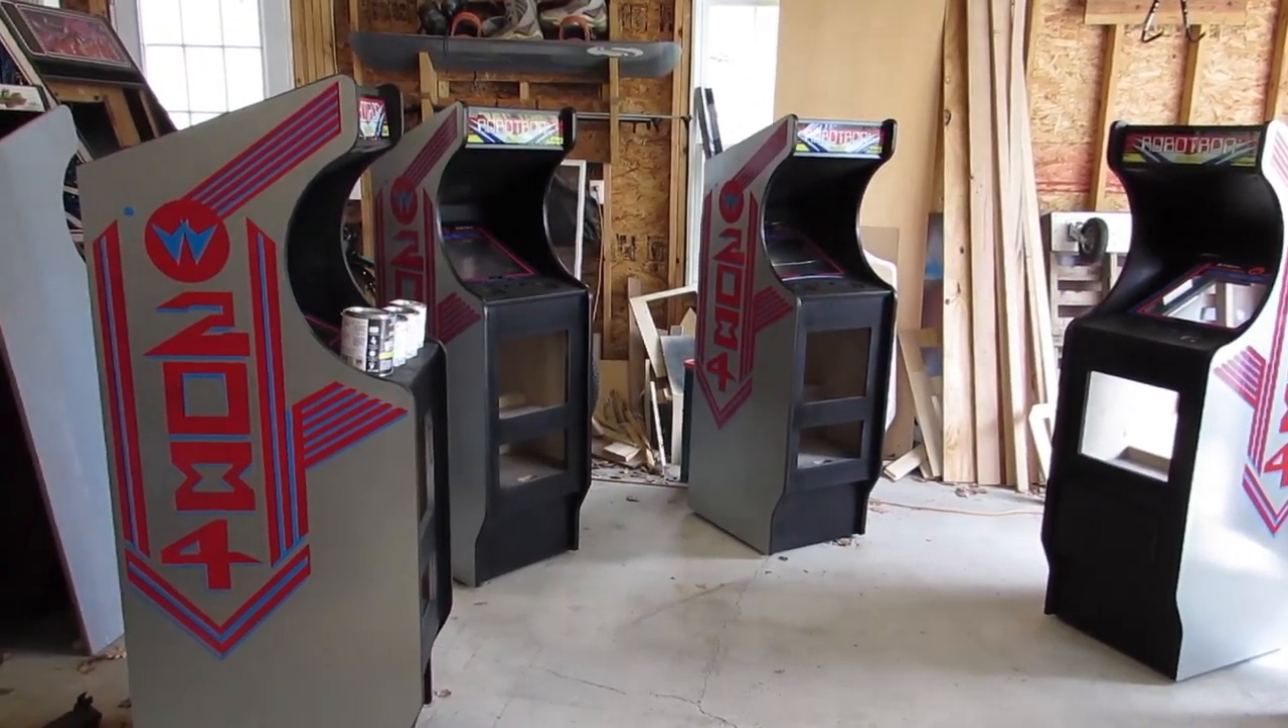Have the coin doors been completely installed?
No.